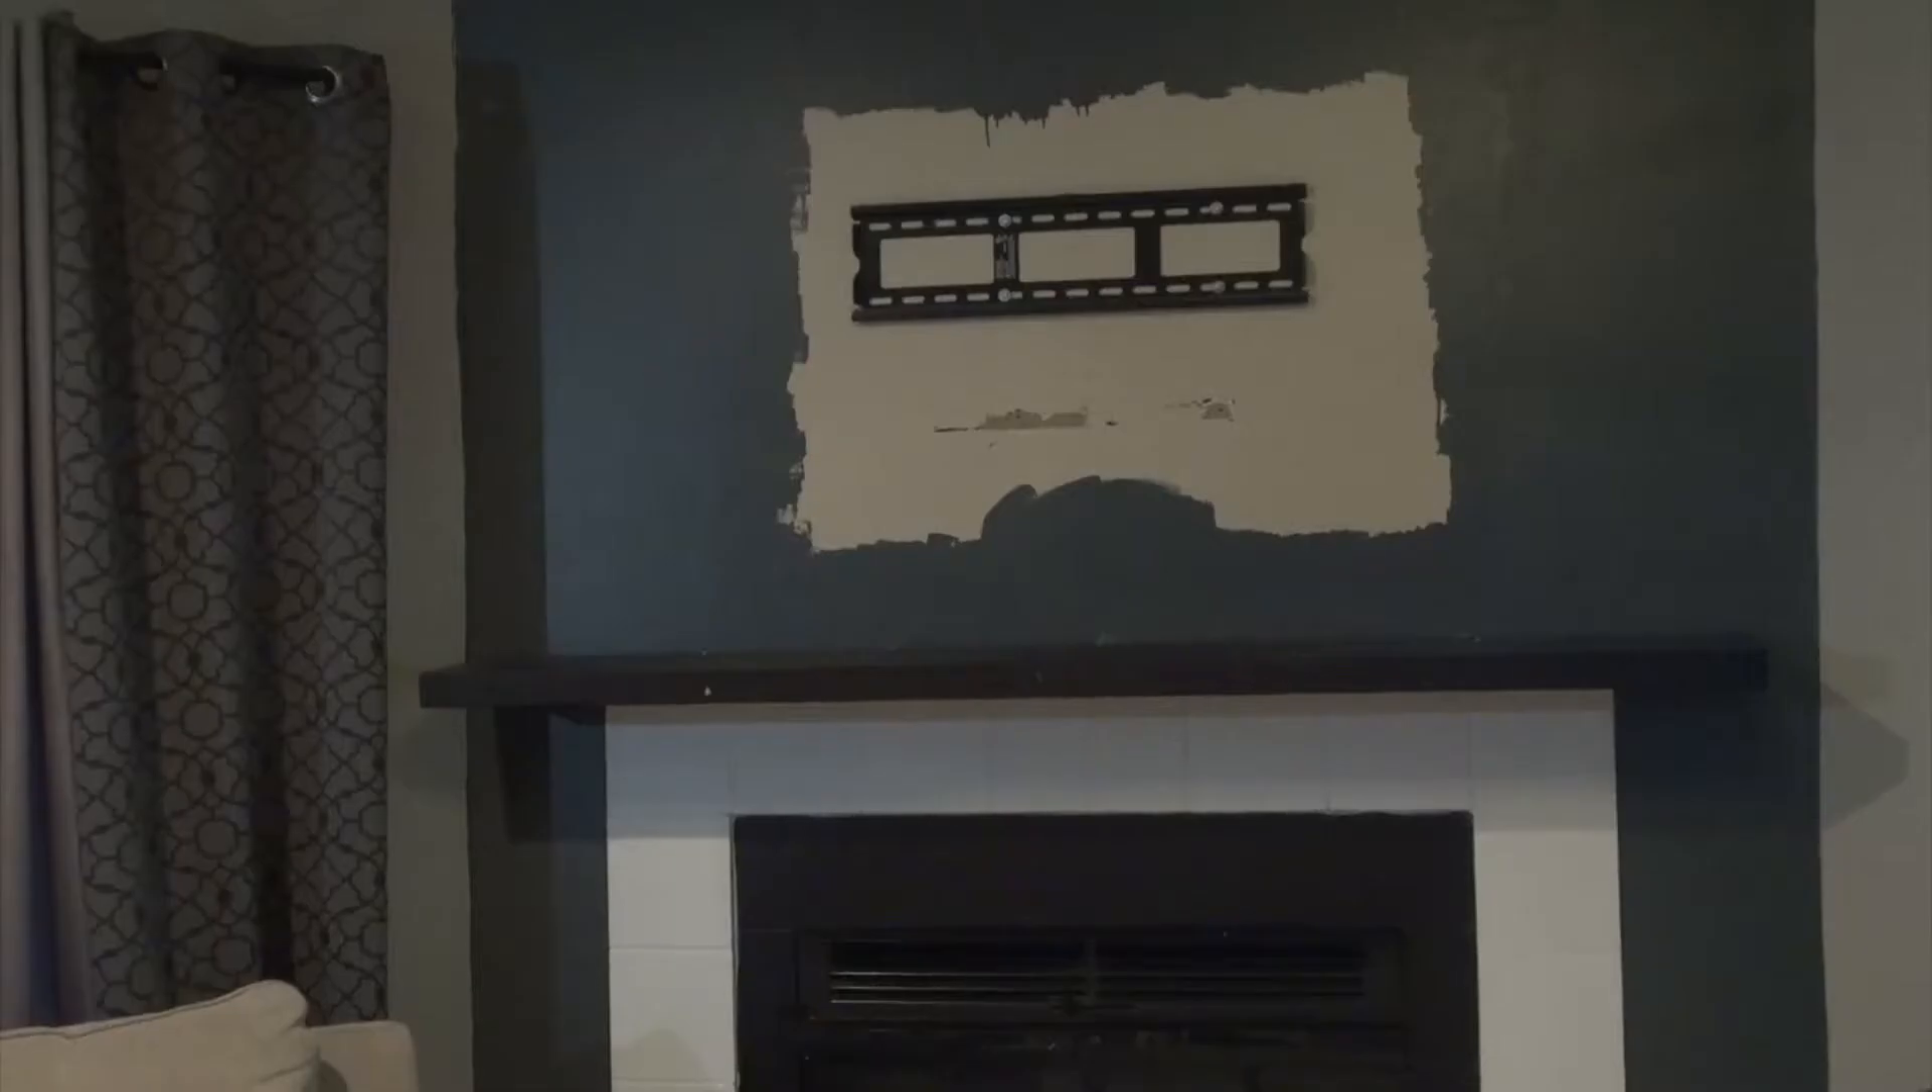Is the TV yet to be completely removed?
No.